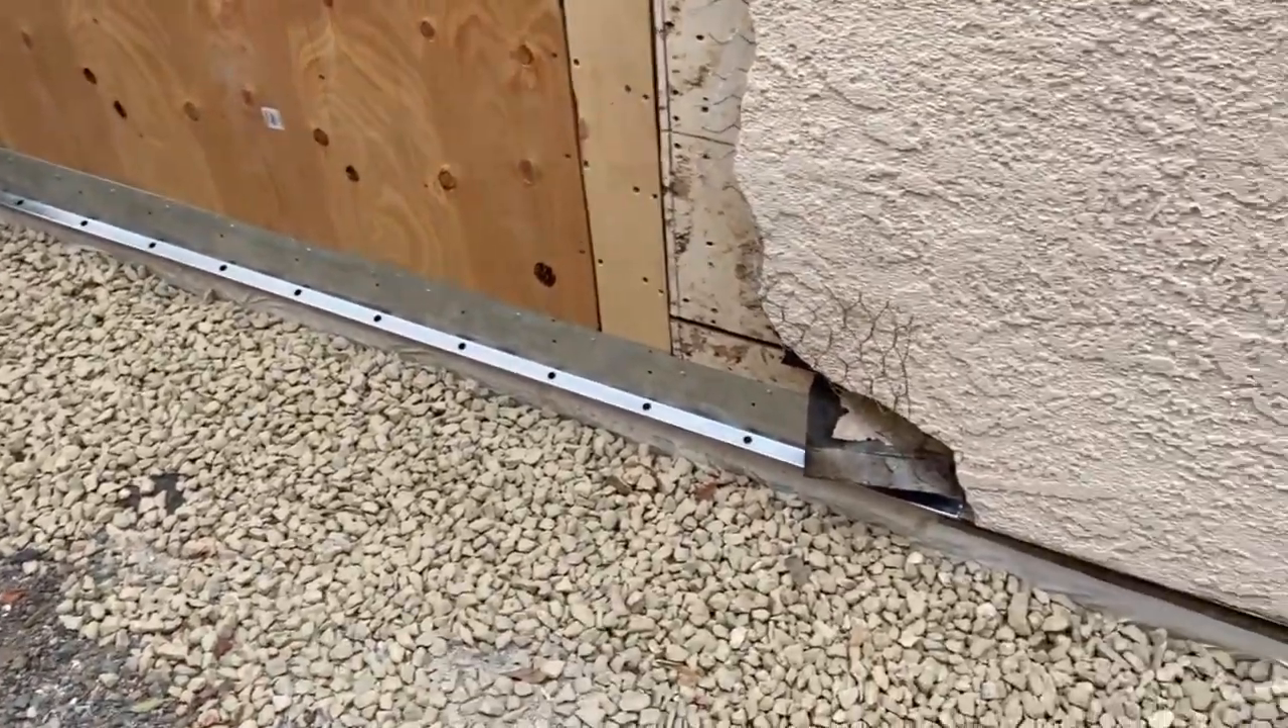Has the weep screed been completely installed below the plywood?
Yes.